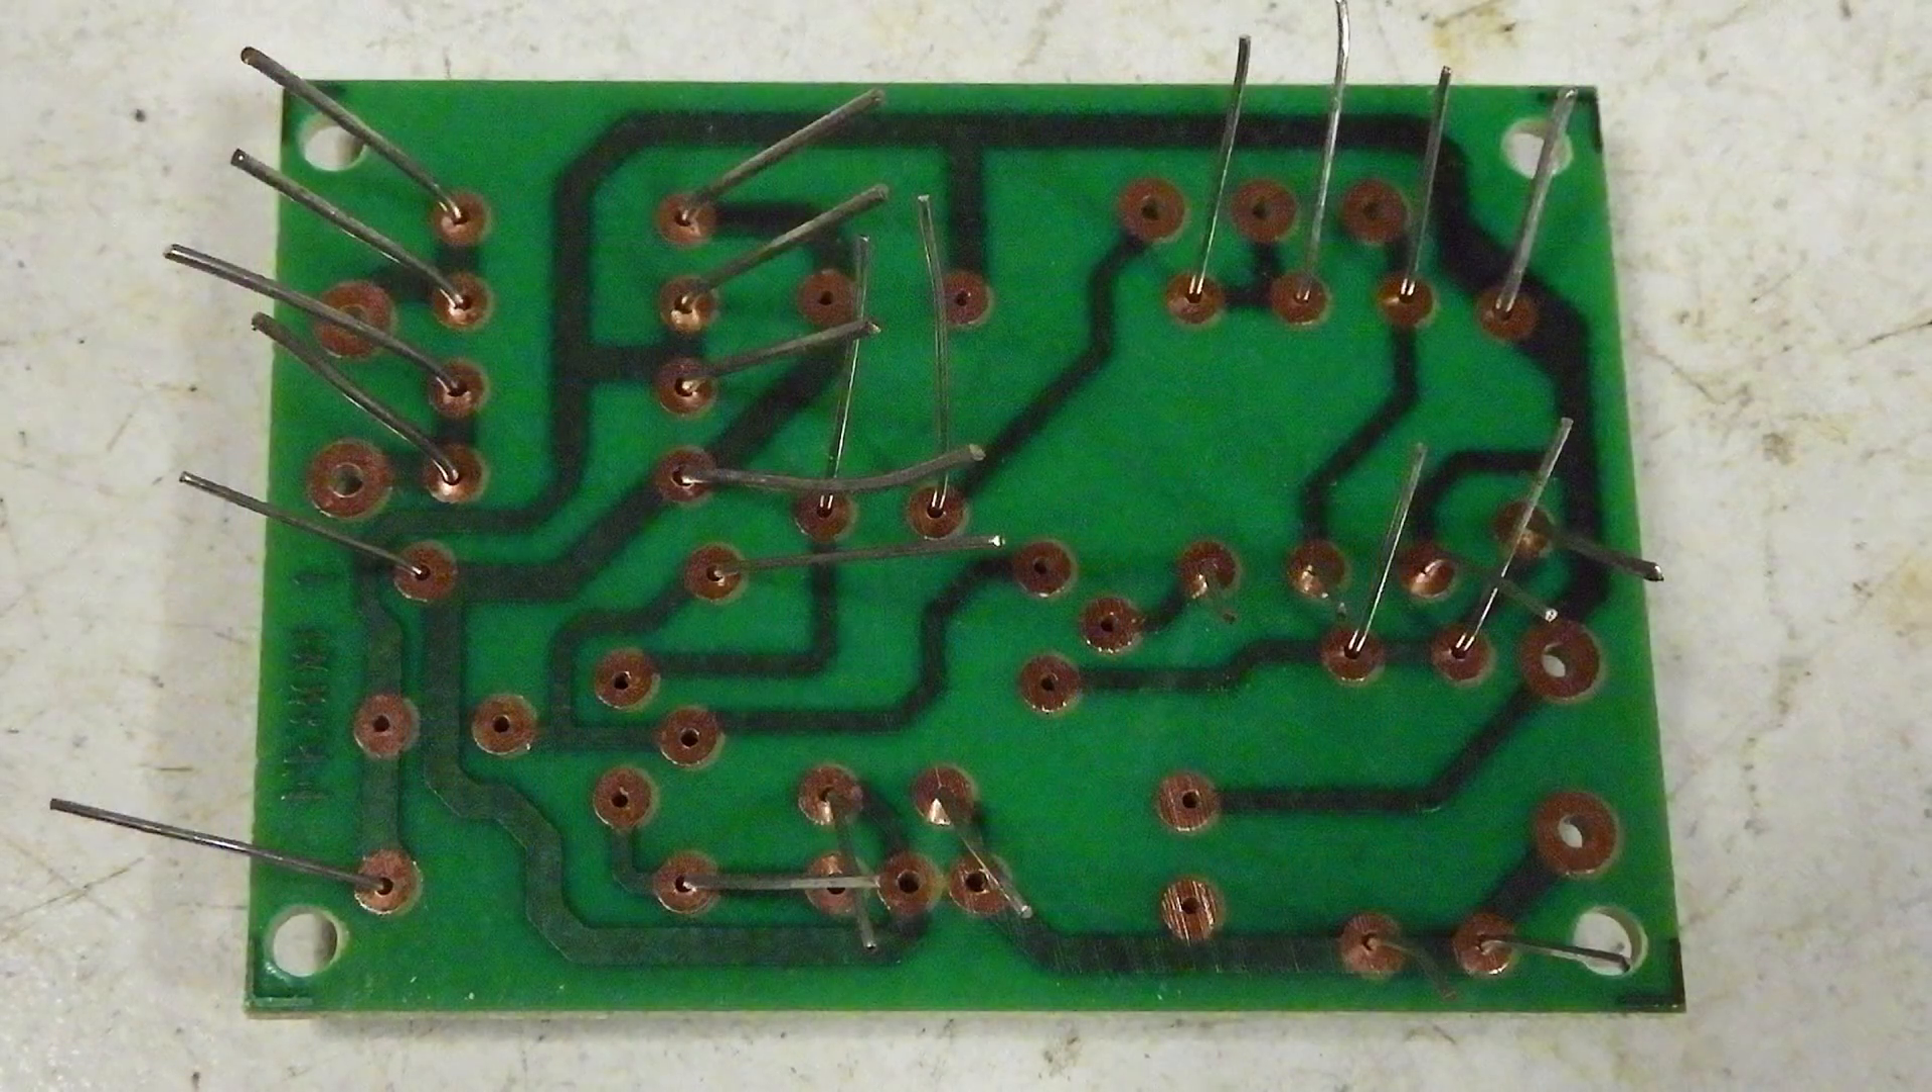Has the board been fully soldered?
No.